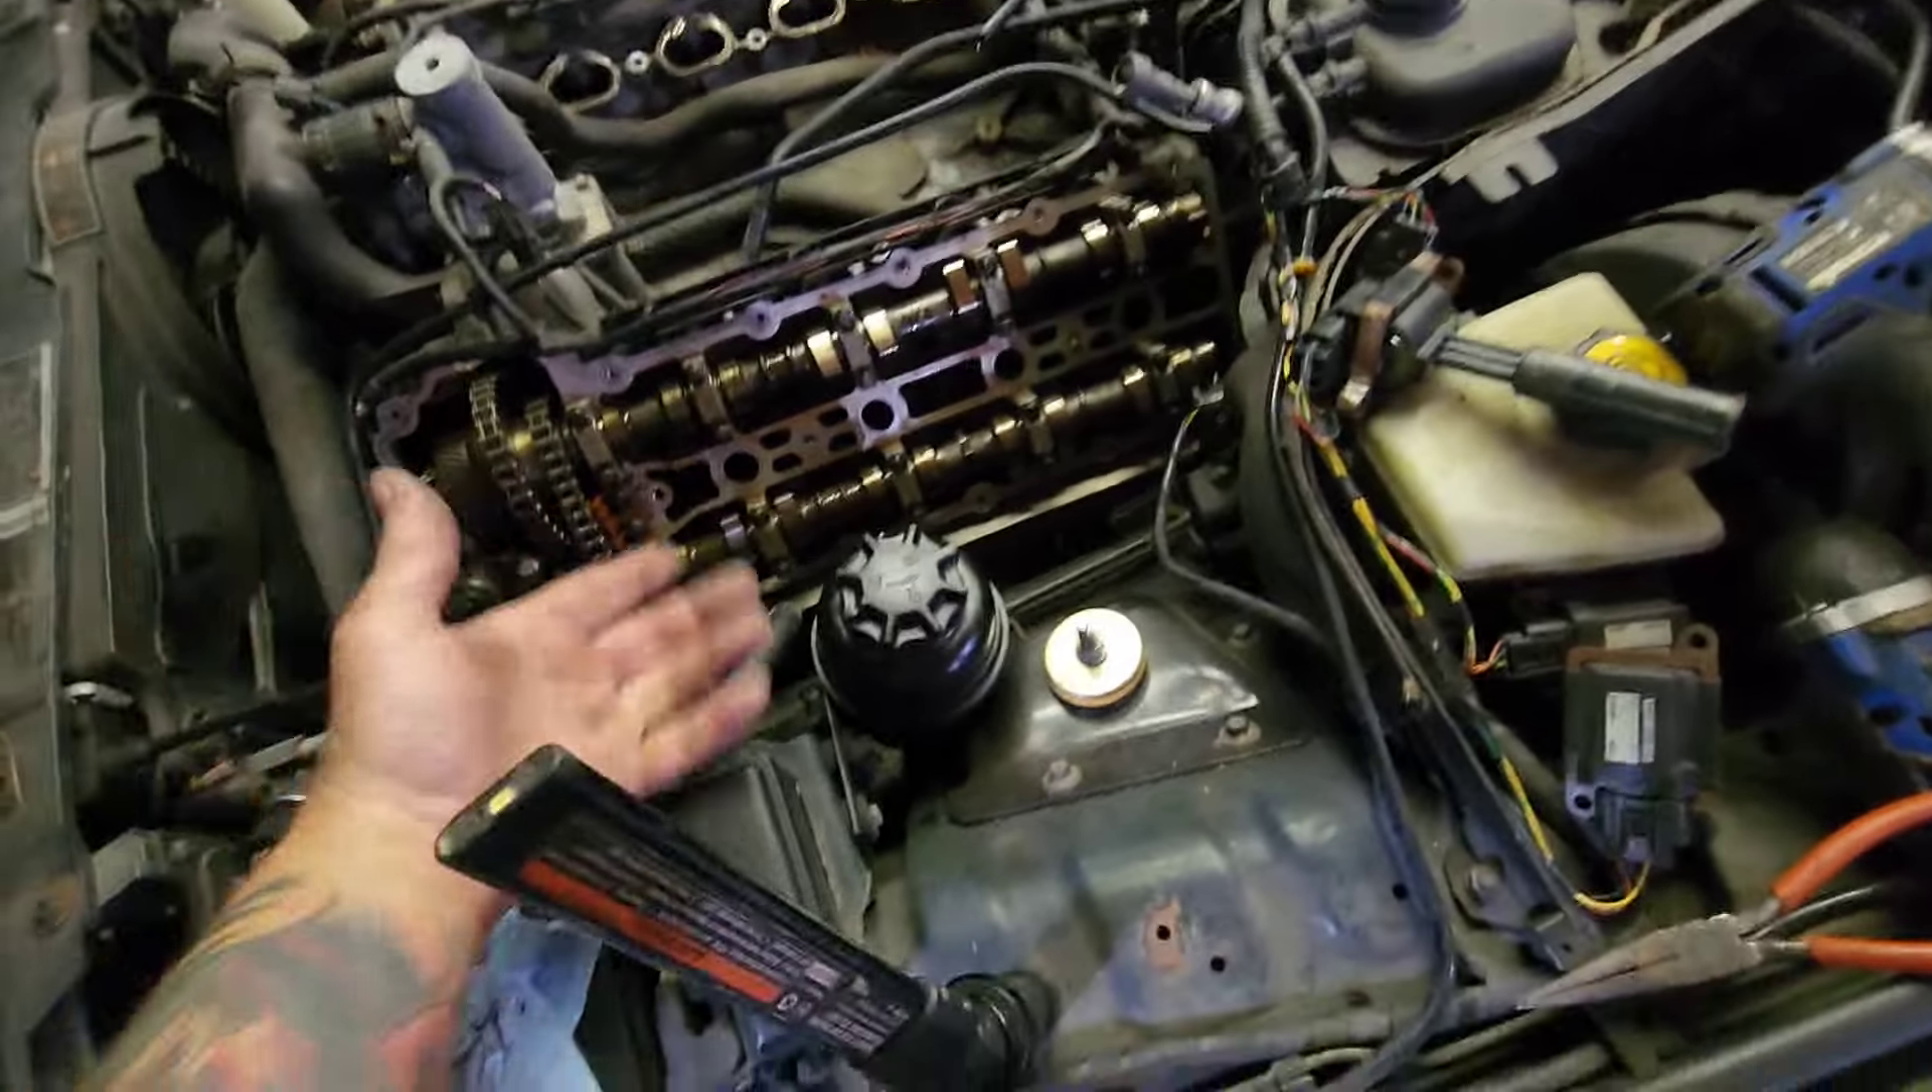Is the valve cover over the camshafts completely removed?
Yes.